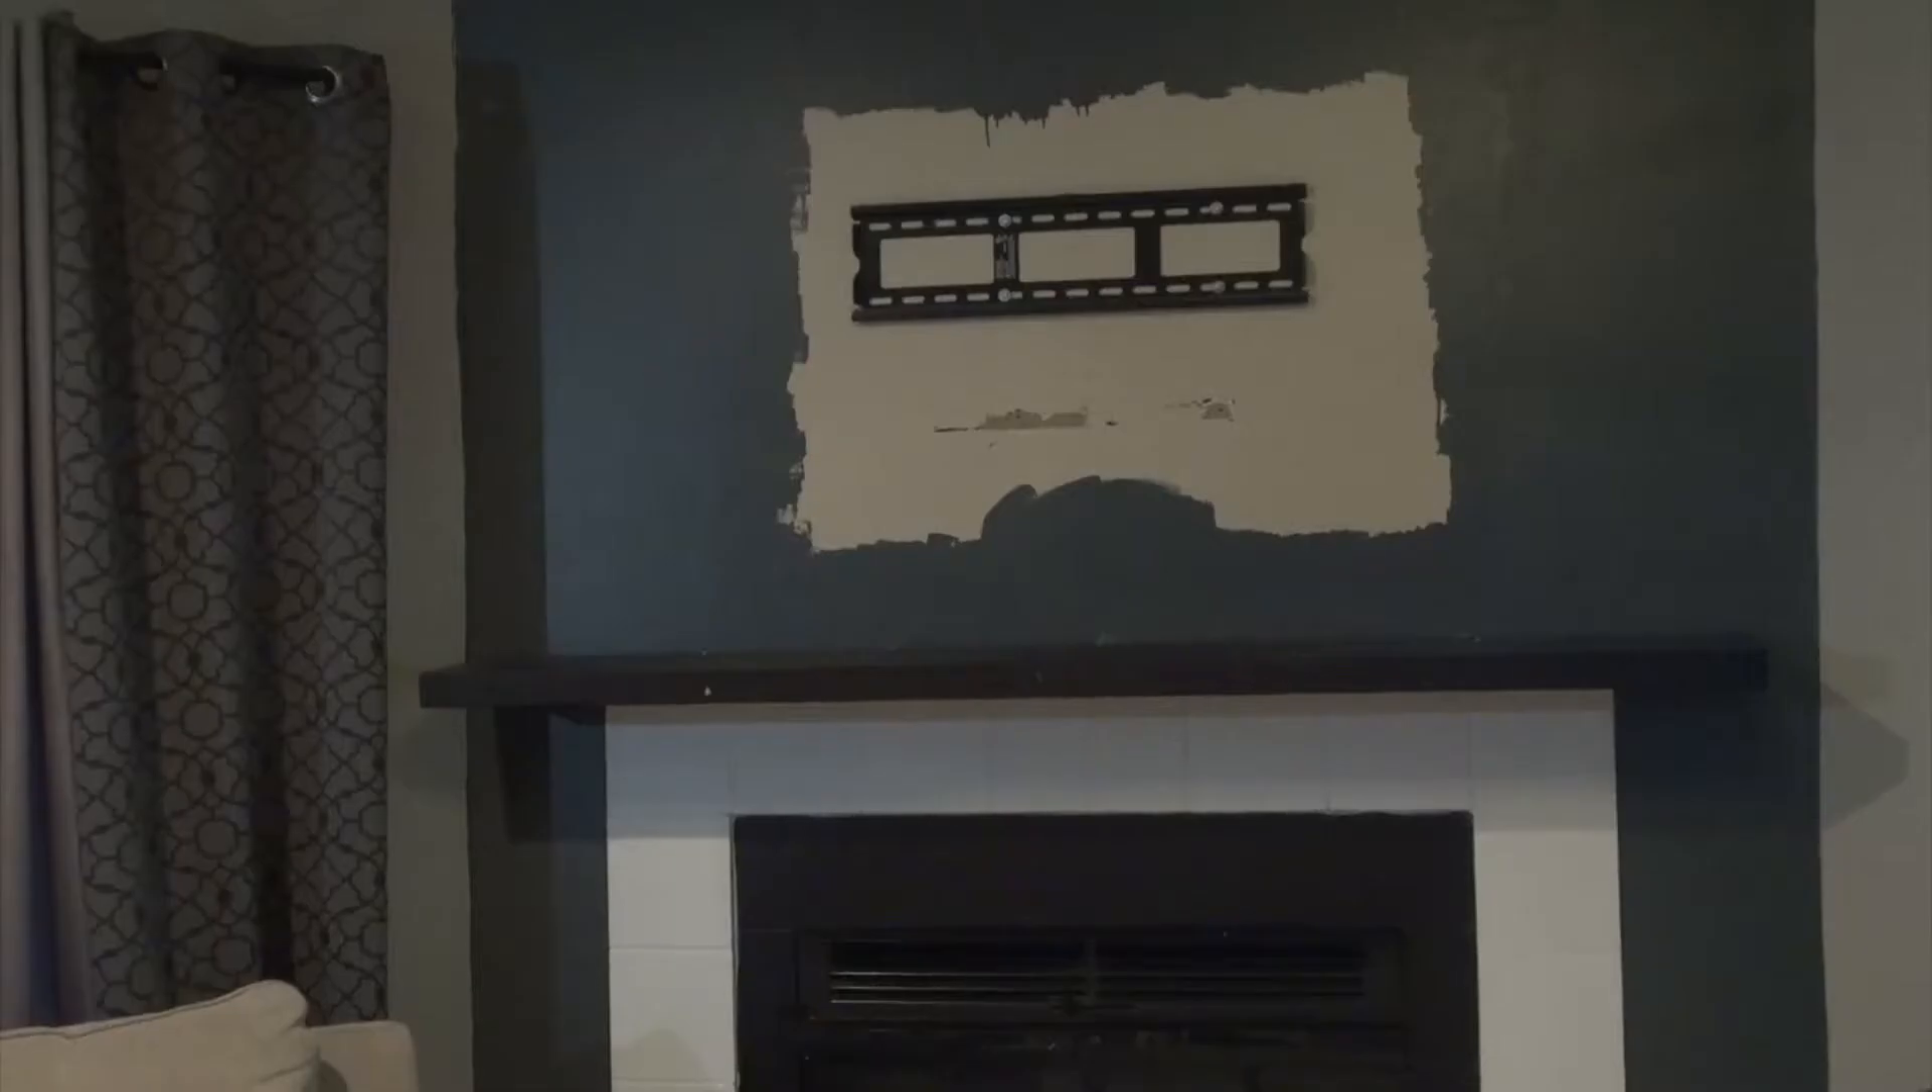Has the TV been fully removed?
Yes.